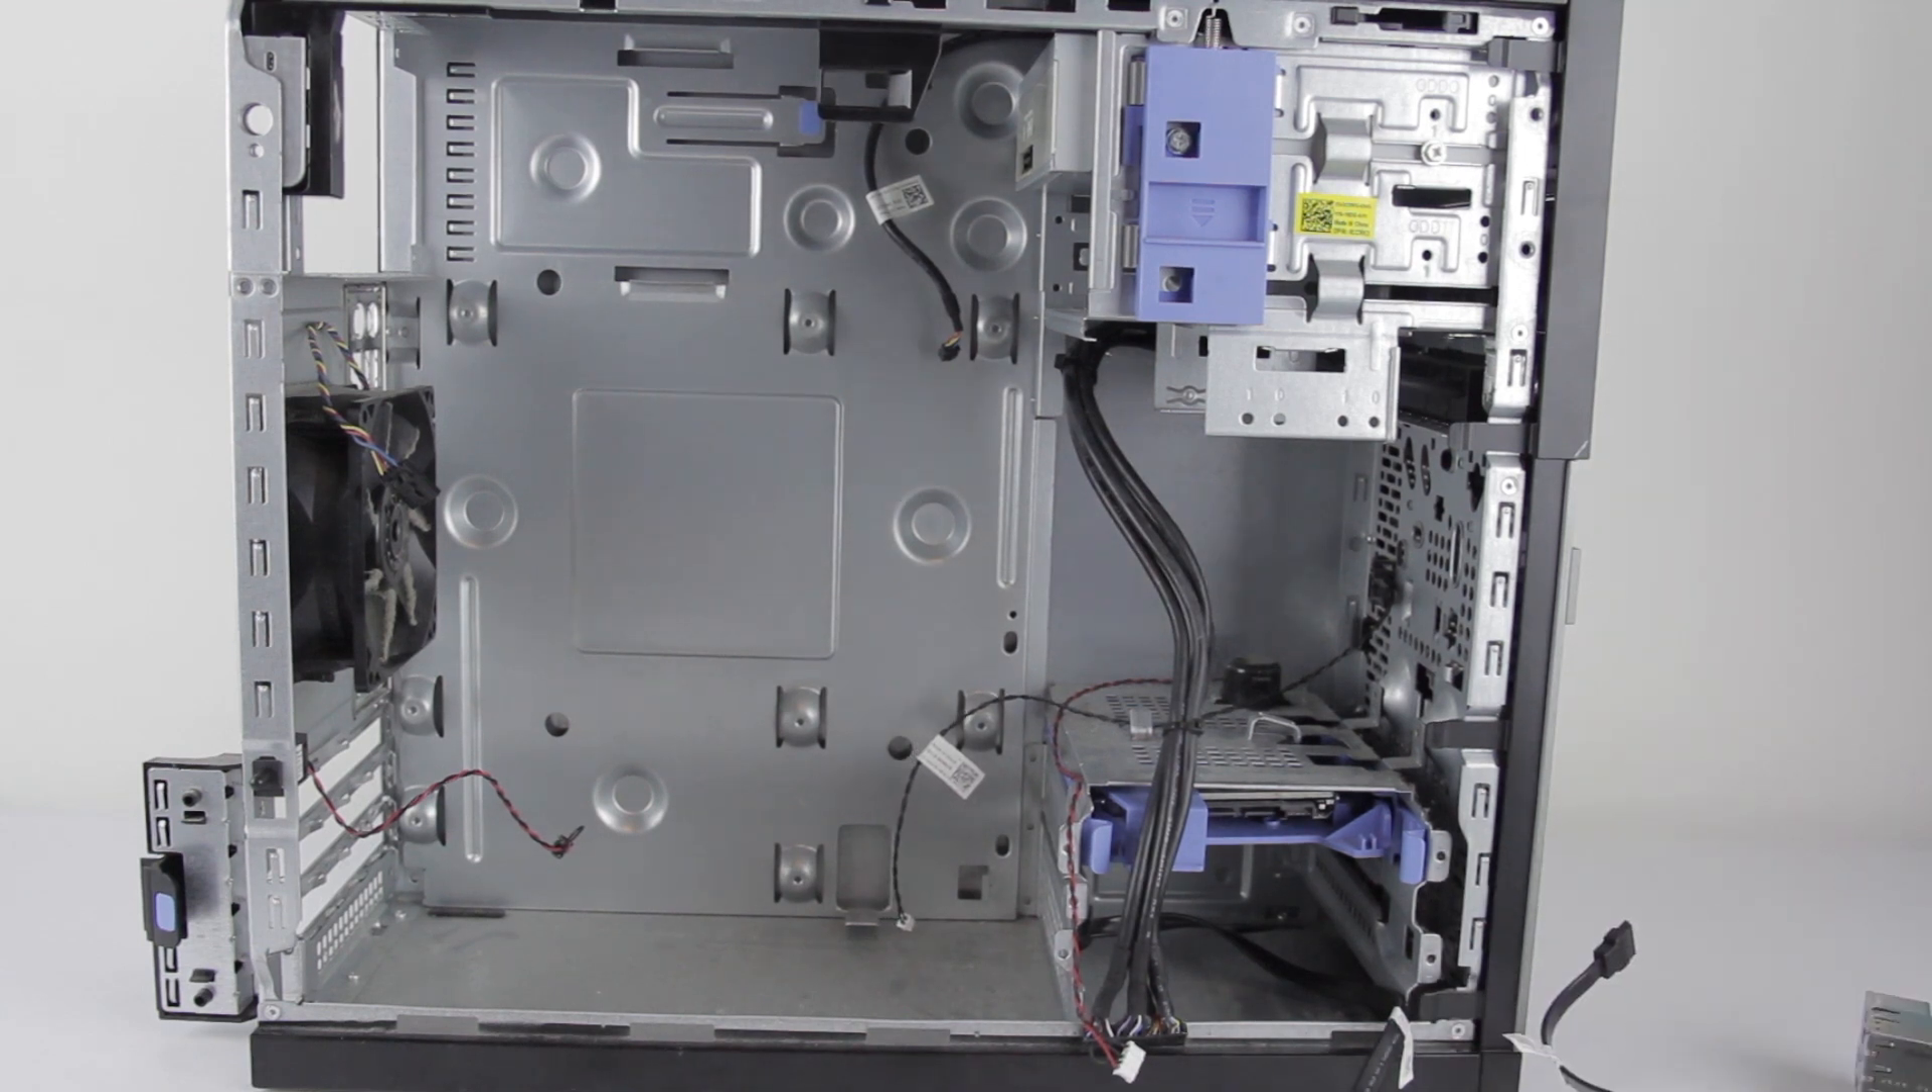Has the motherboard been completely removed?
Yes.